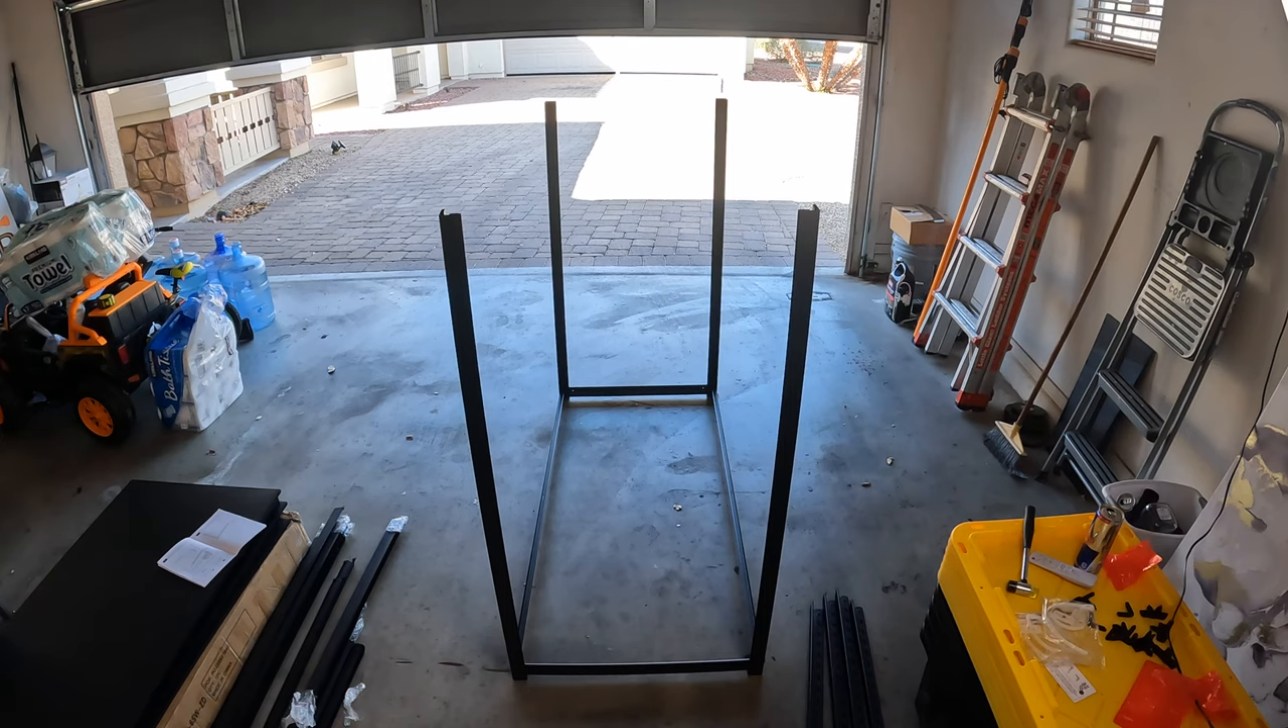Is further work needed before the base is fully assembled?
No.